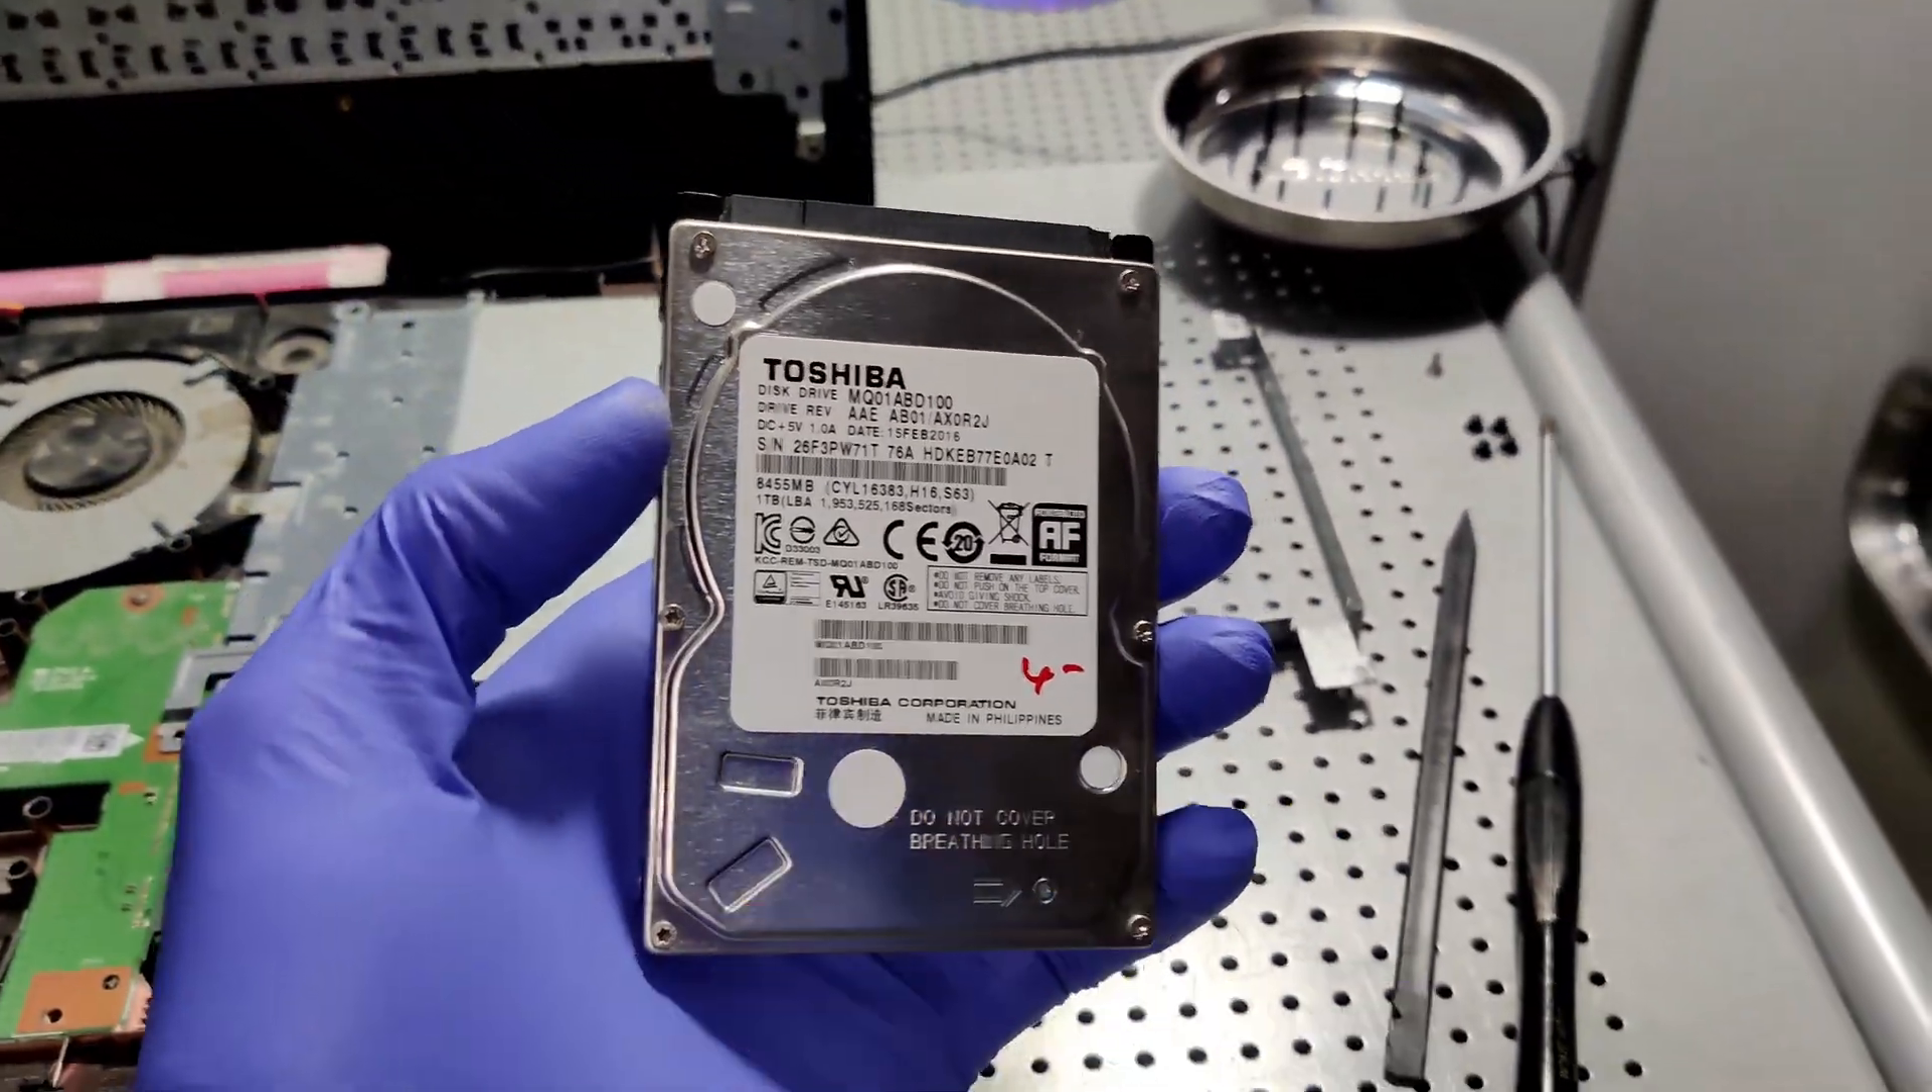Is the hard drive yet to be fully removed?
No.